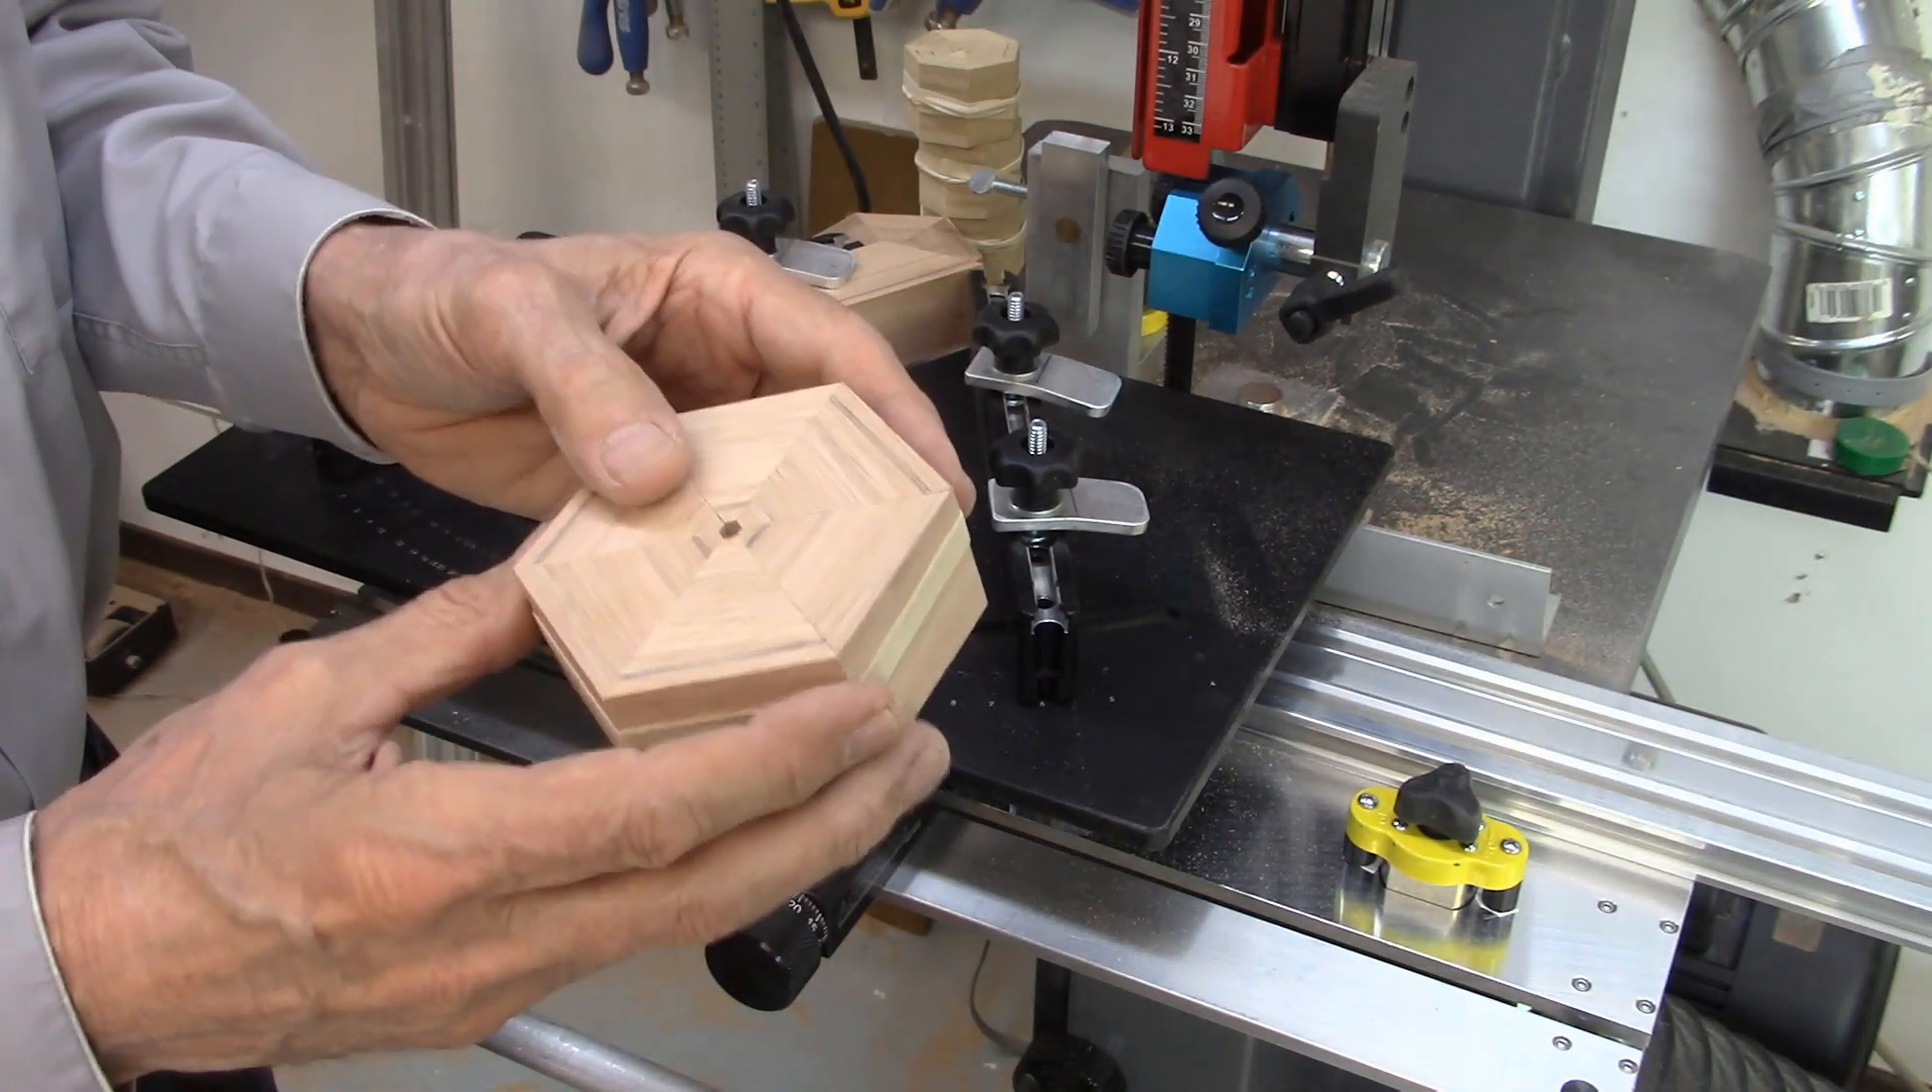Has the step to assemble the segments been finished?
Yes.